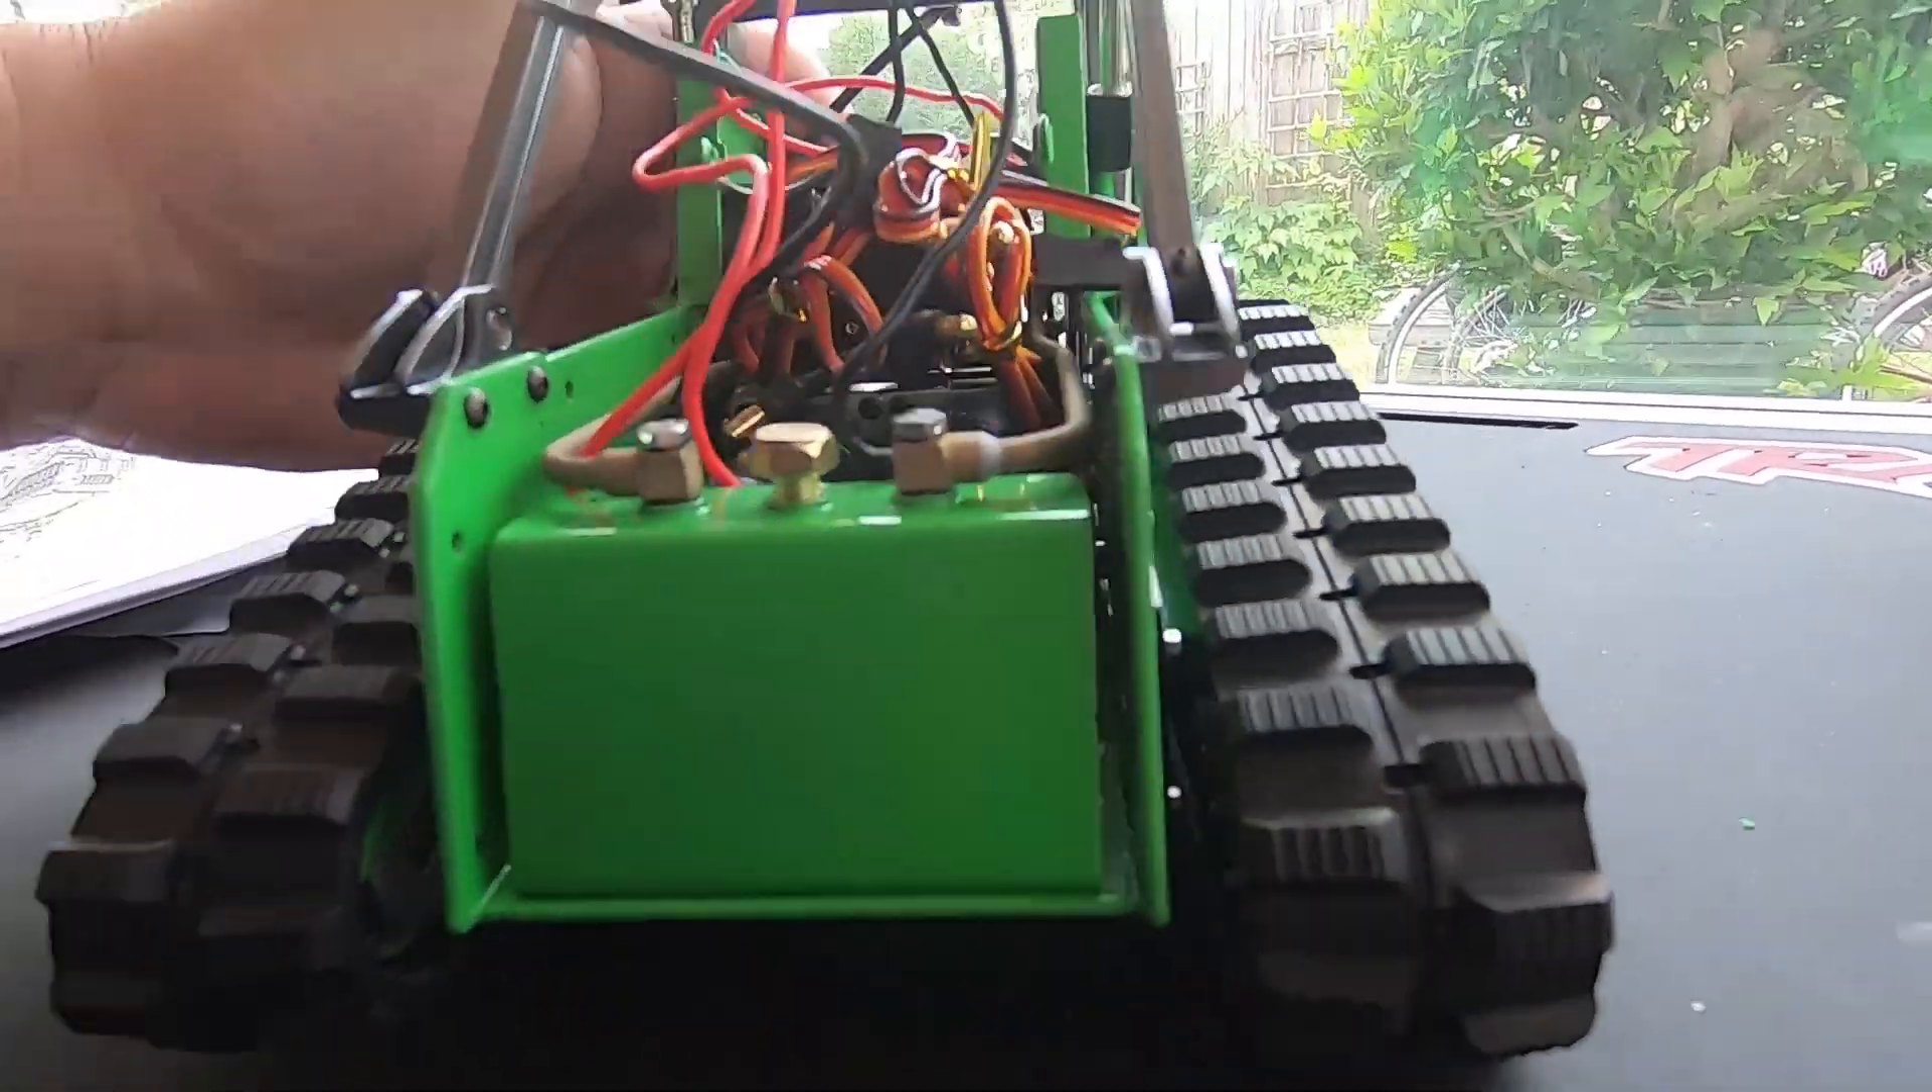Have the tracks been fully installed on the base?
Yes.